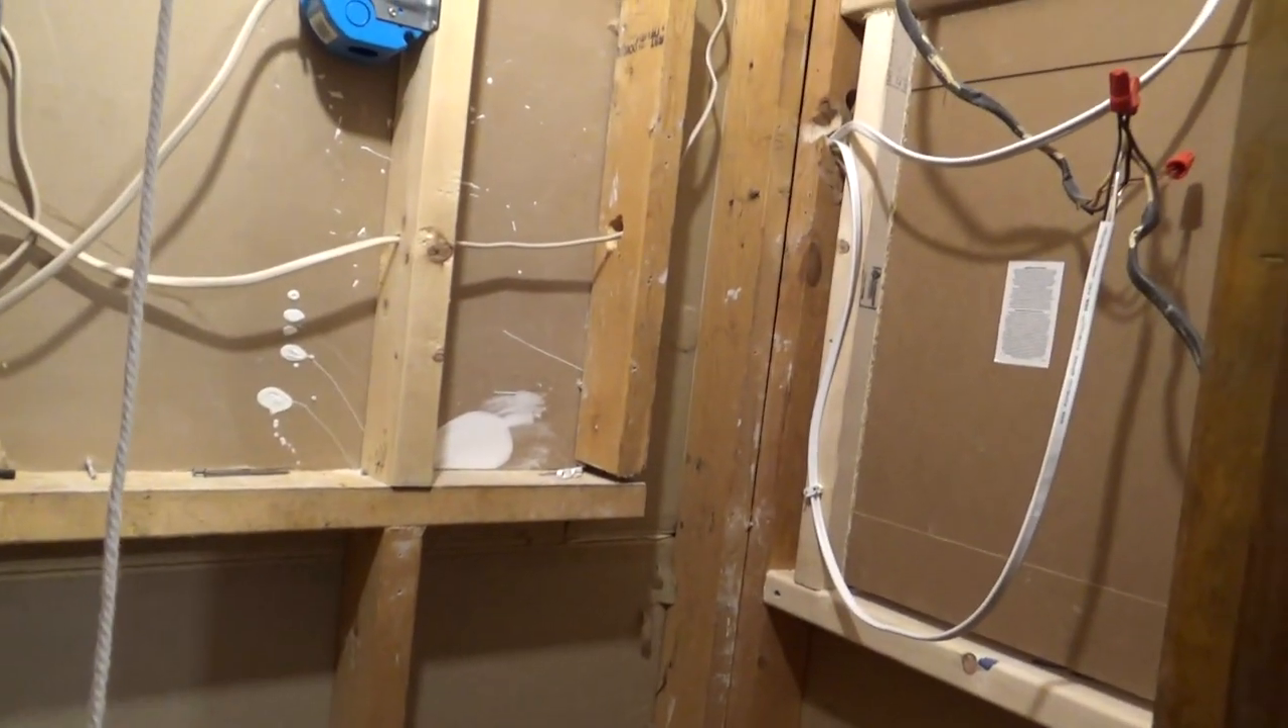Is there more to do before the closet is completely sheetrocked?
Yes.